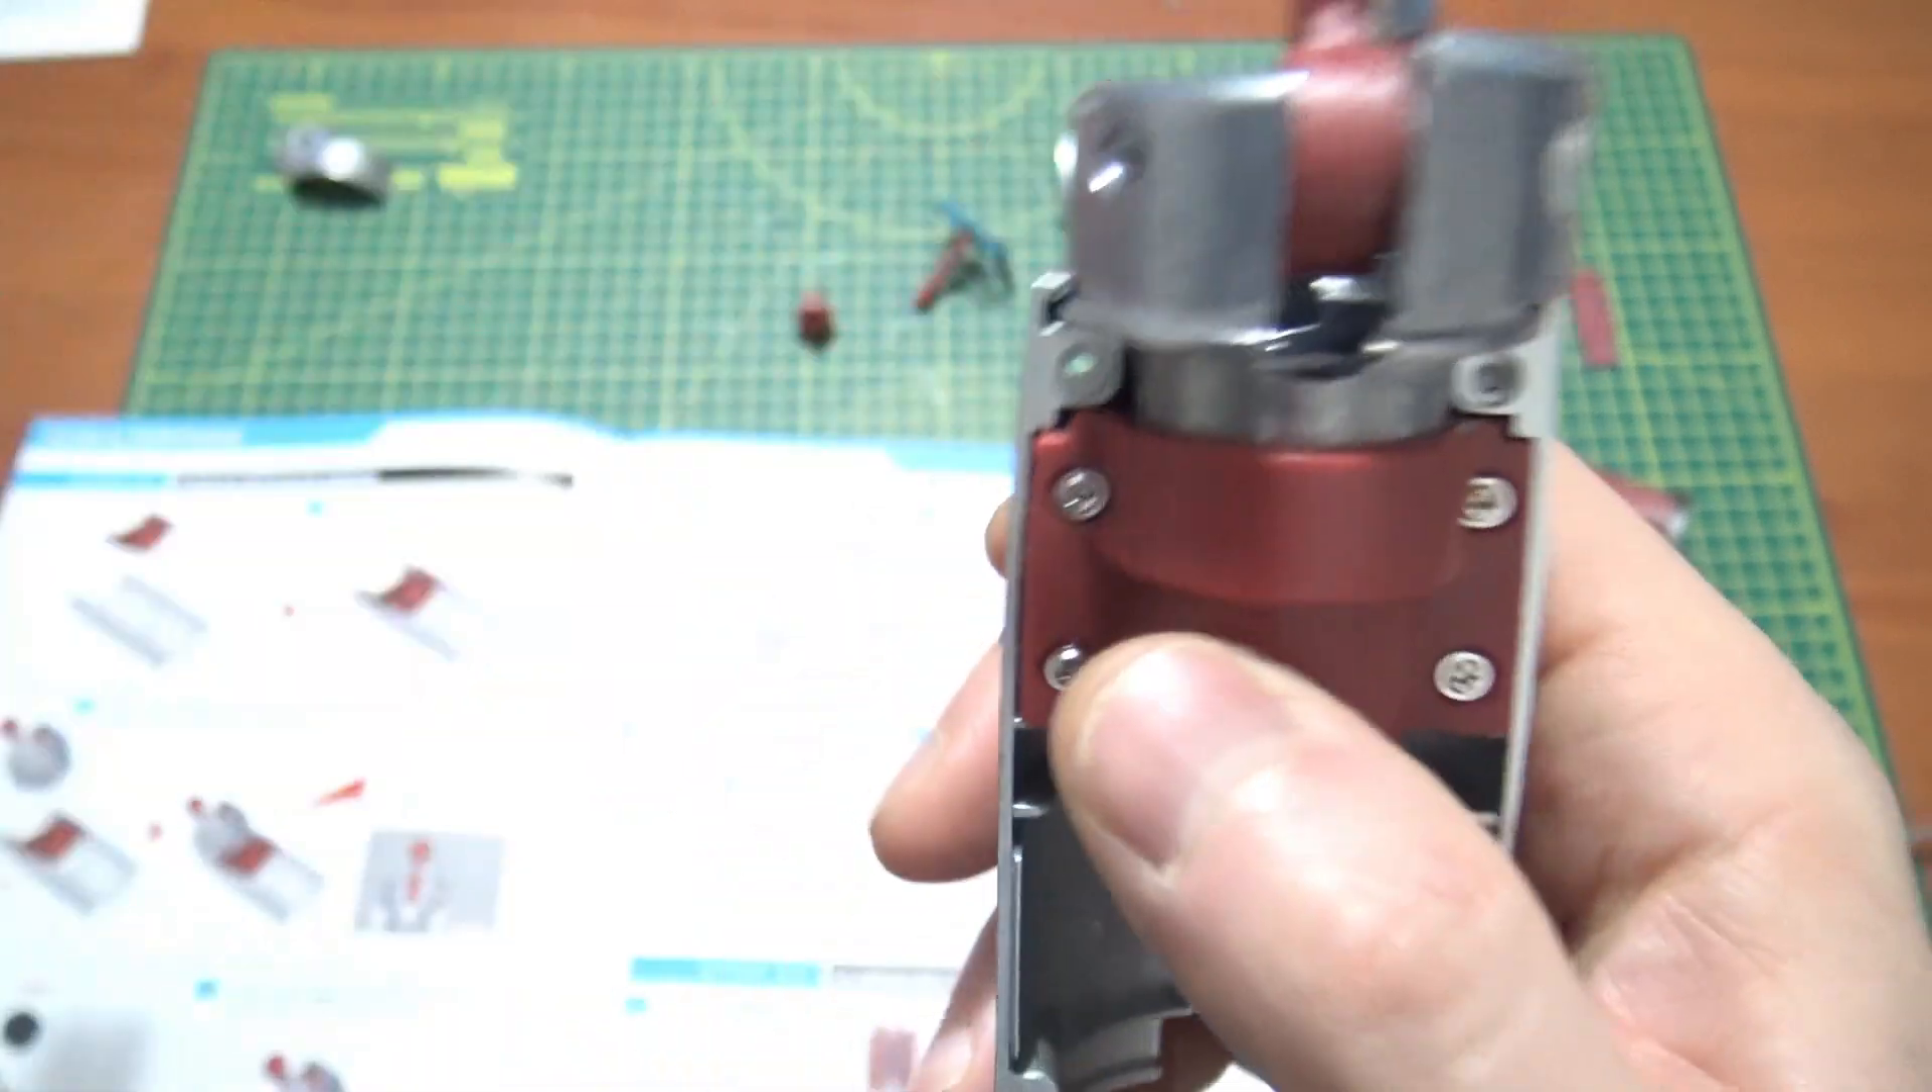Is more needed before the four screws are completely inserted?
No.